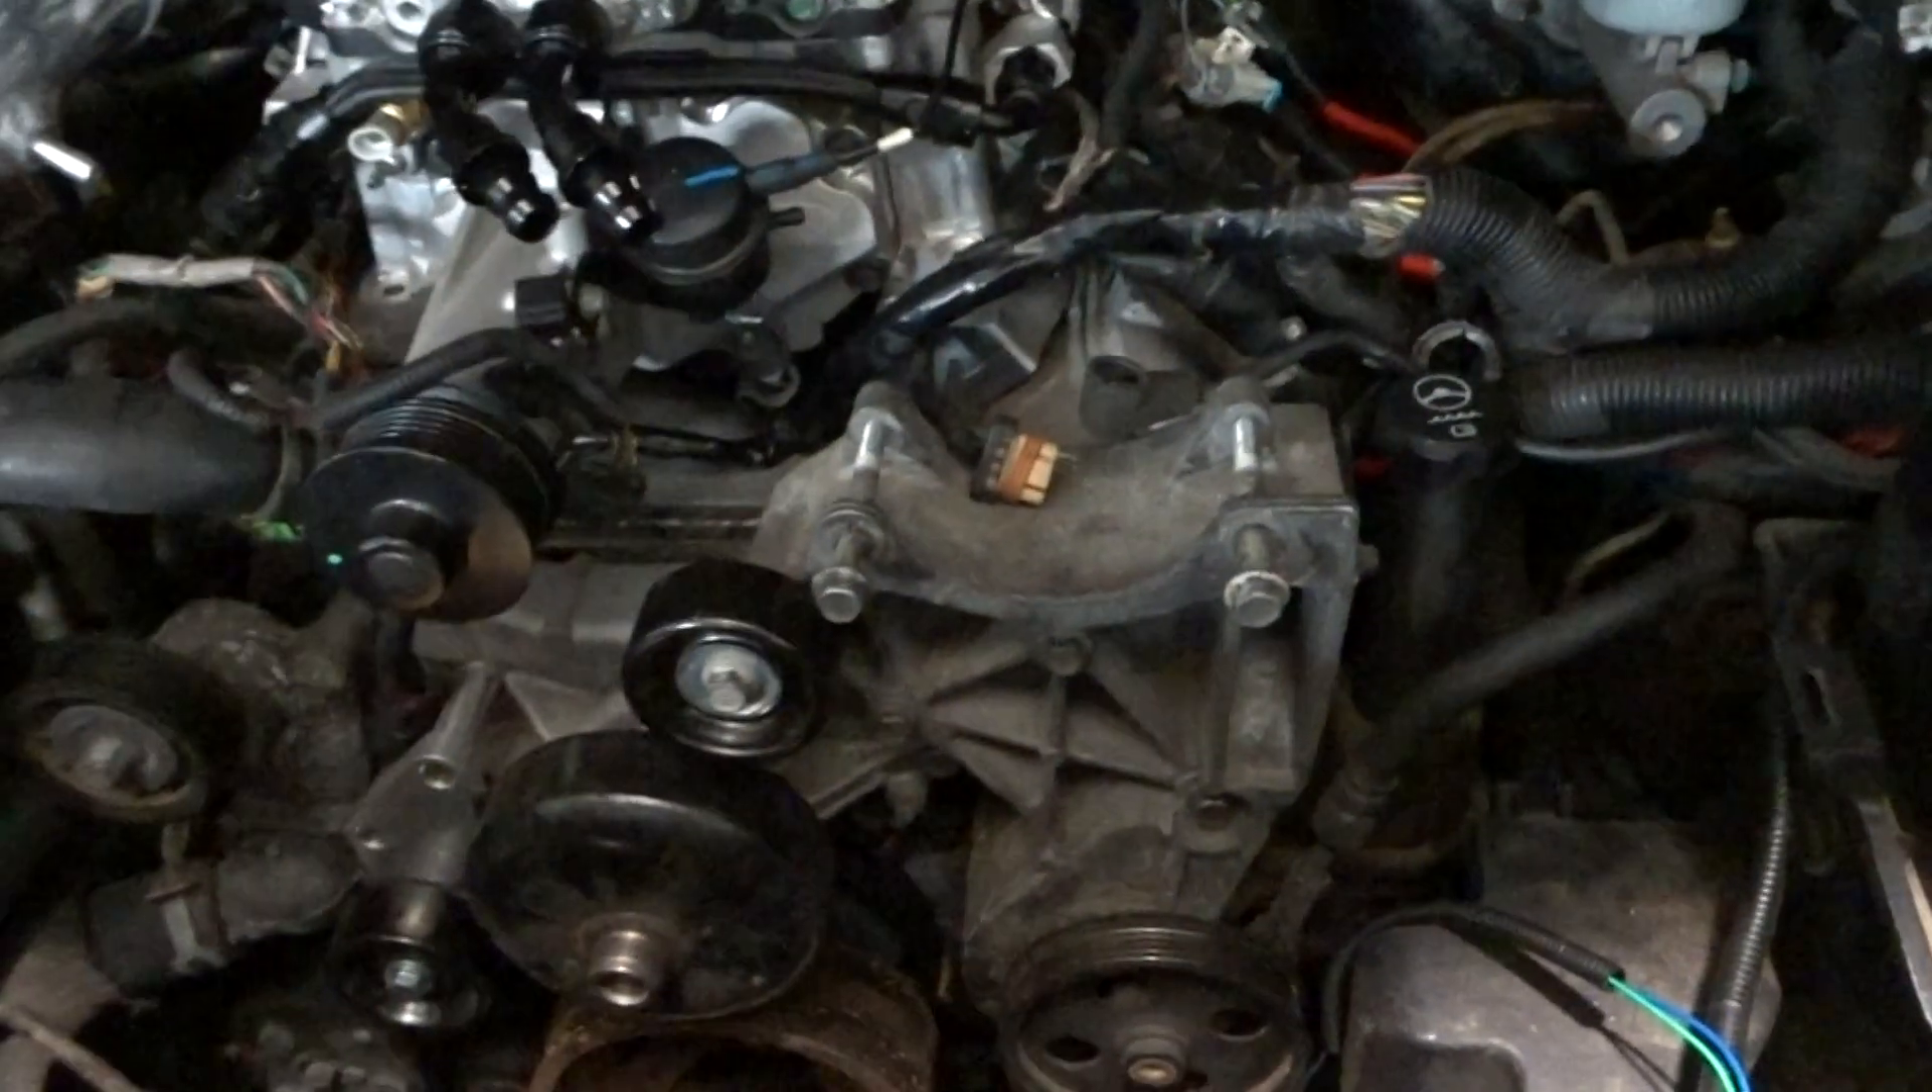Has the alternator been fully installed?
No.